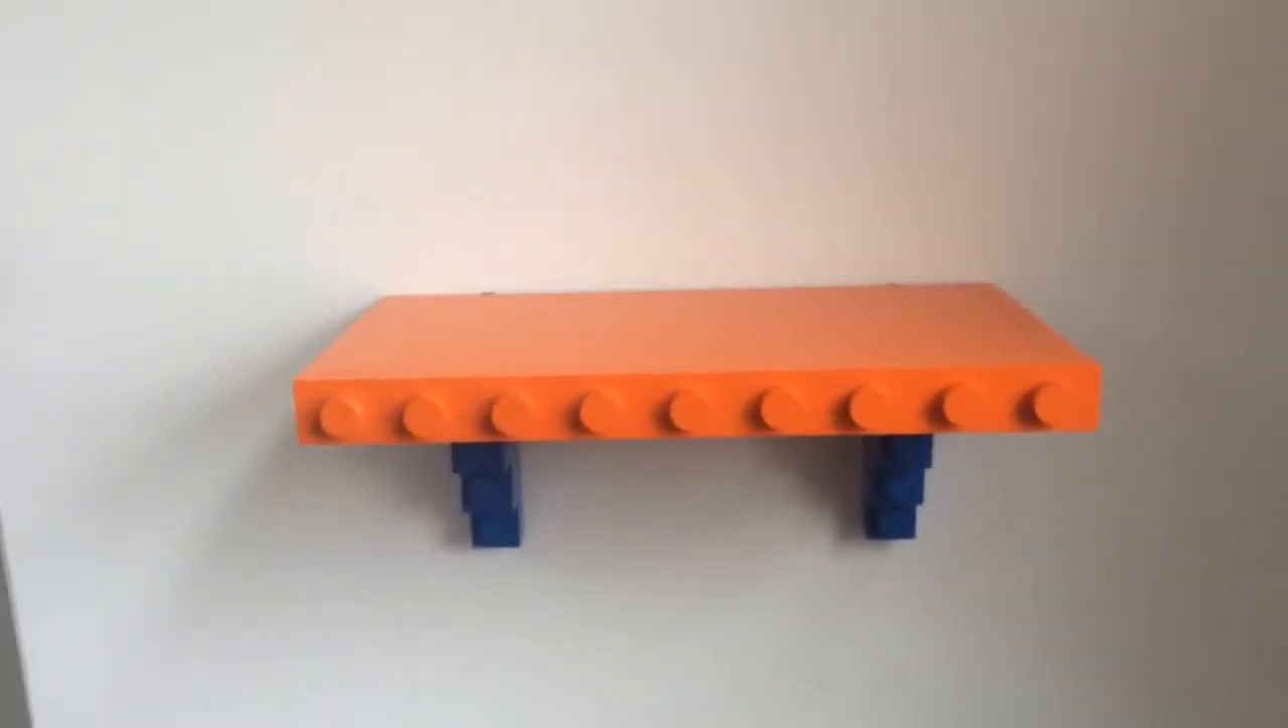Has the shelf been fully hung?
Yes.